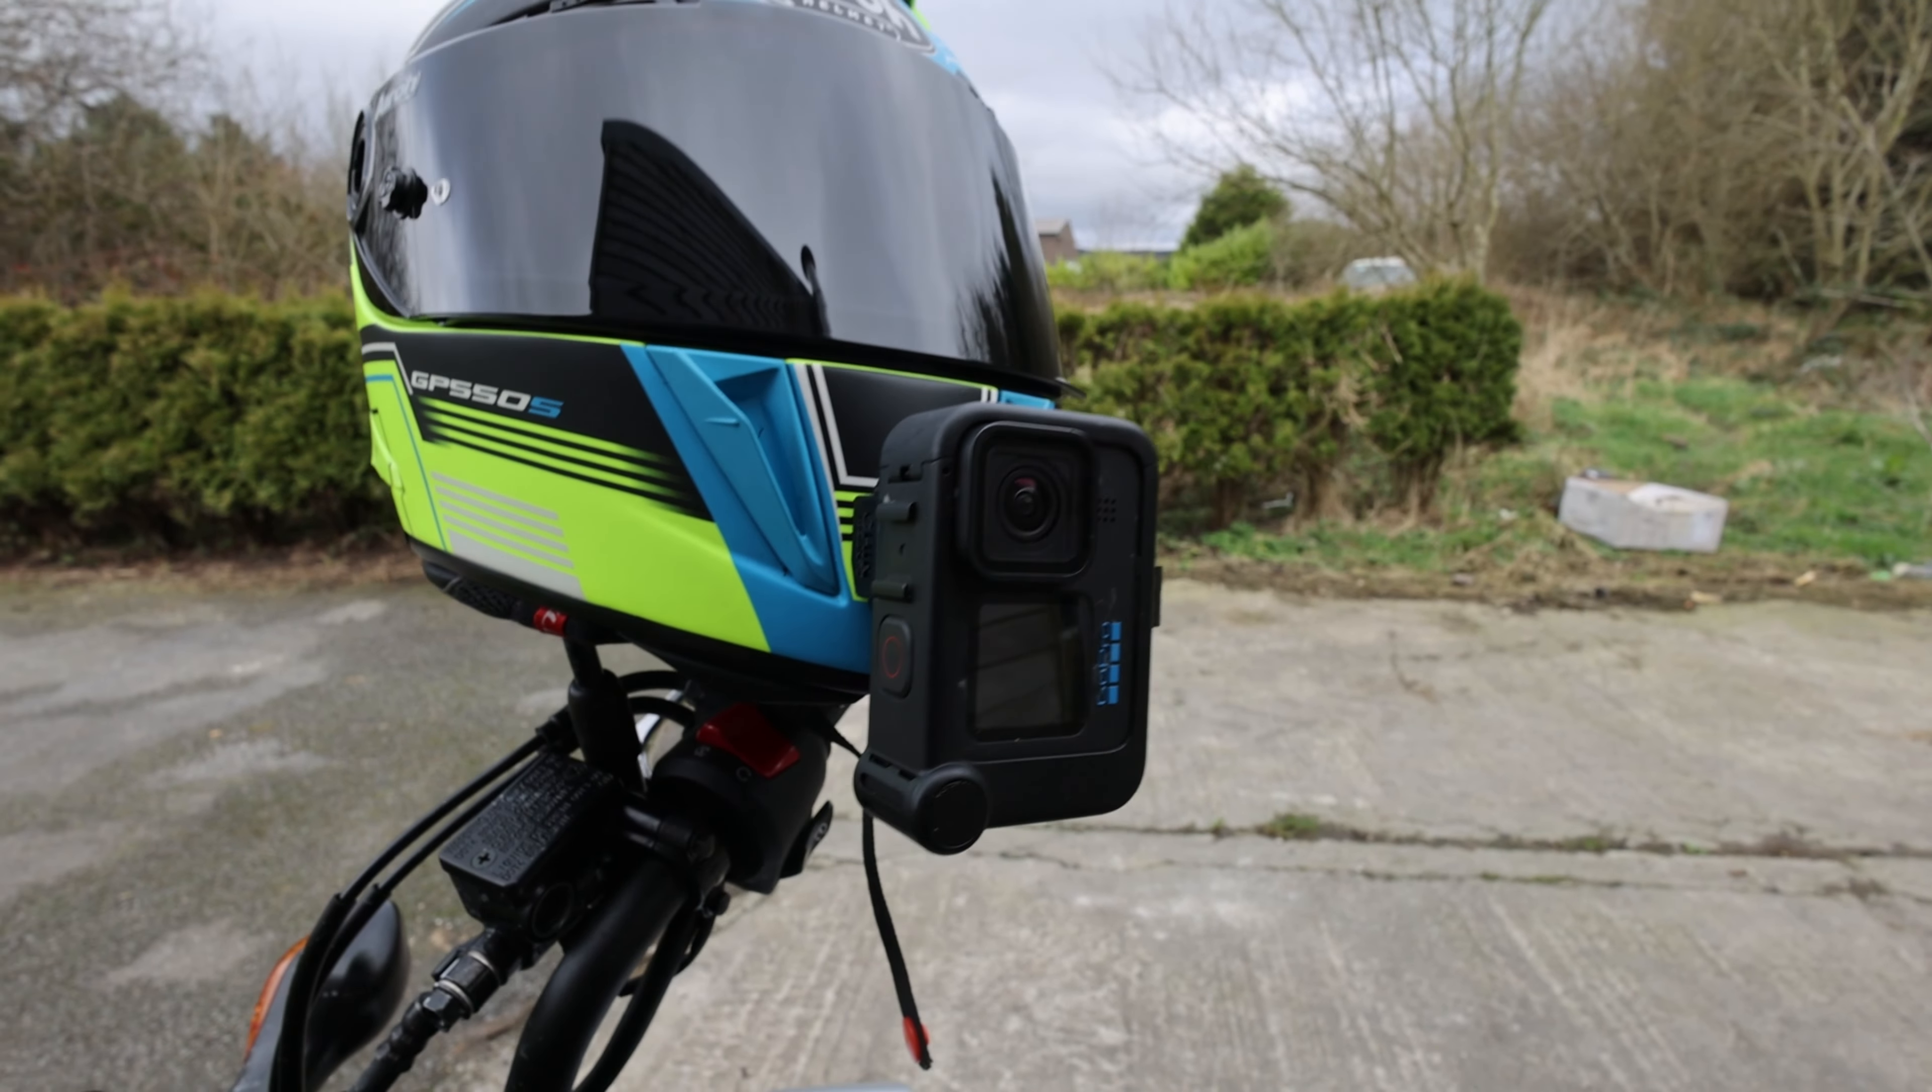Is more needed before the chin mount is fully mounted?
No.